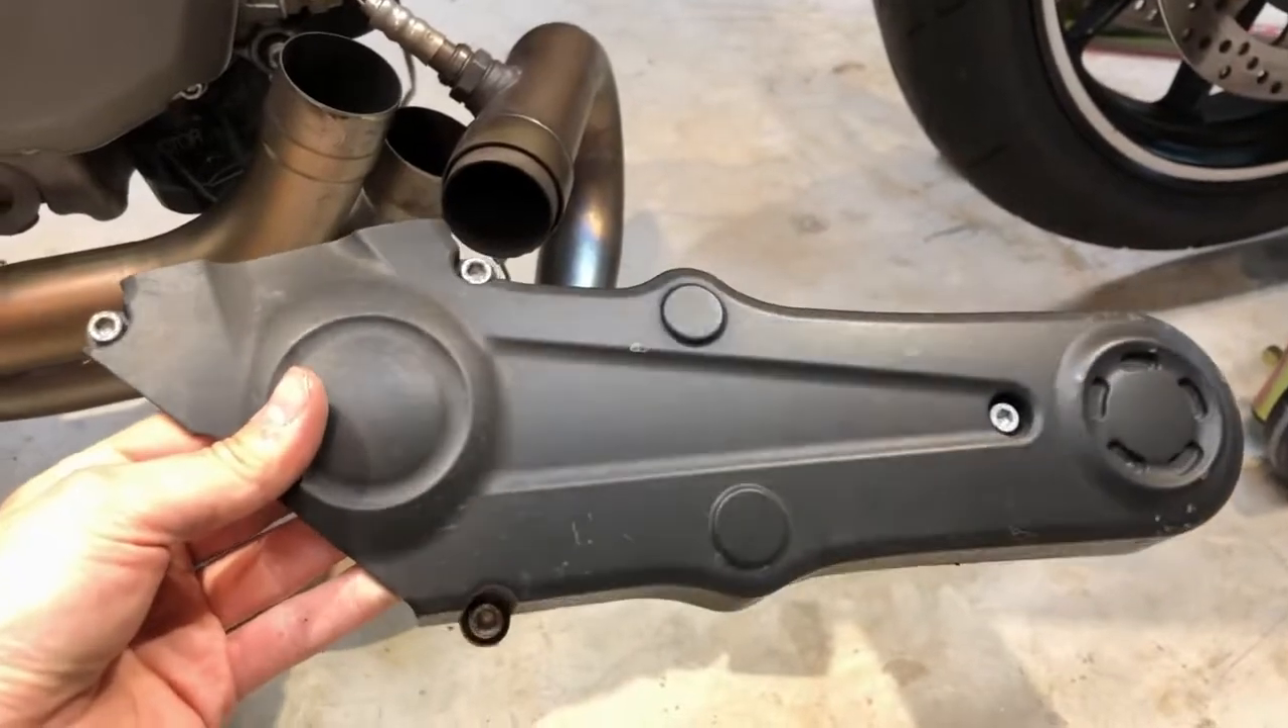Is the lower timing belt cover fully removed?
Yes.